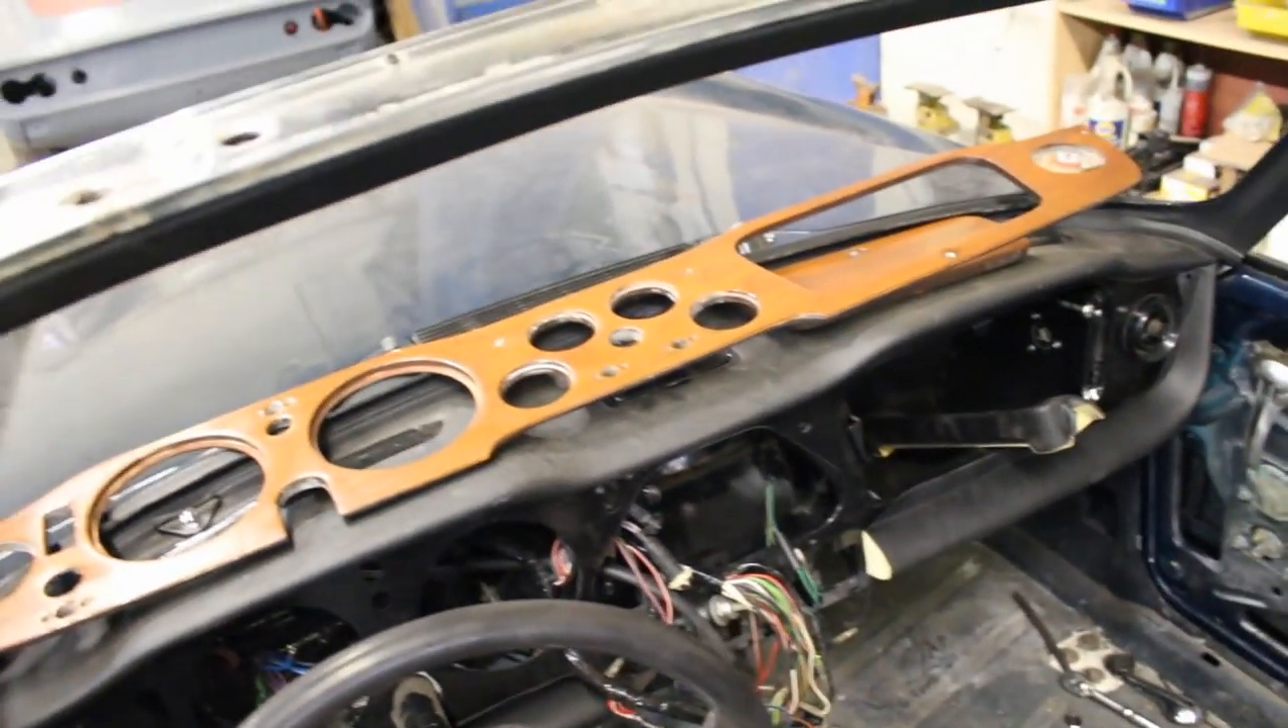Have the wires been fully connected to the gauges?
No.